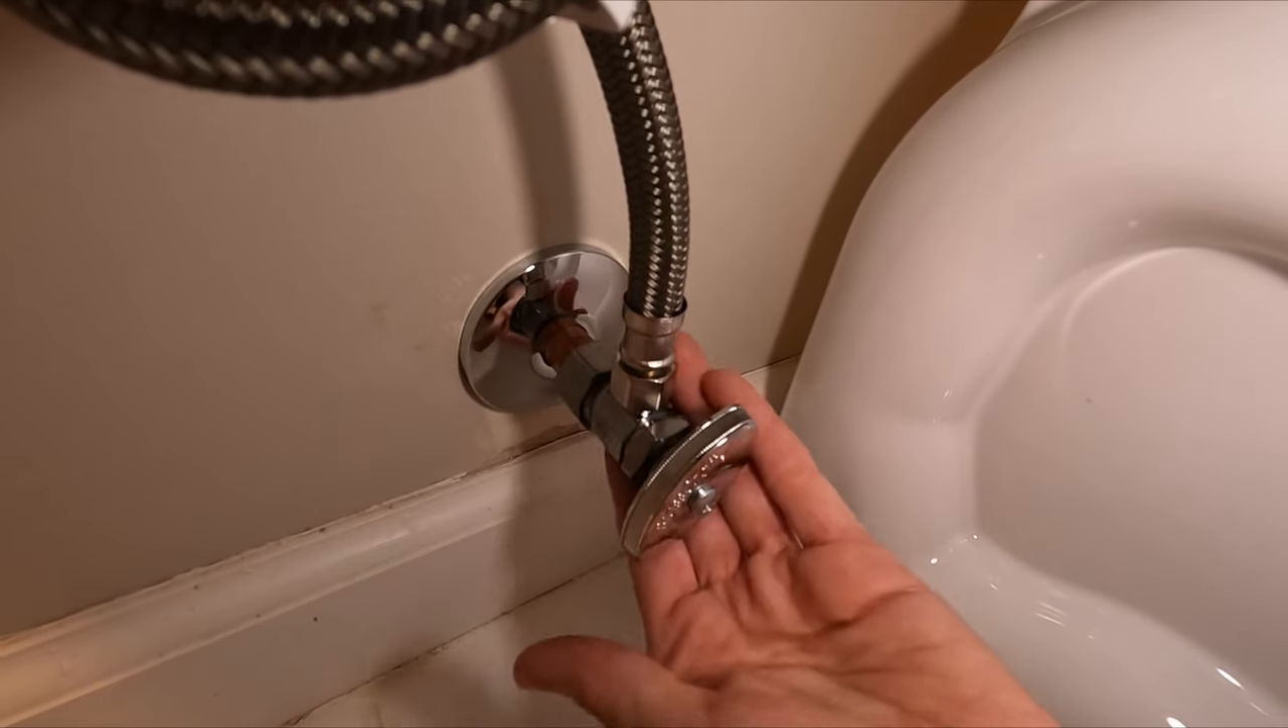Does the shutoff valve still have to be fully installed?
No.